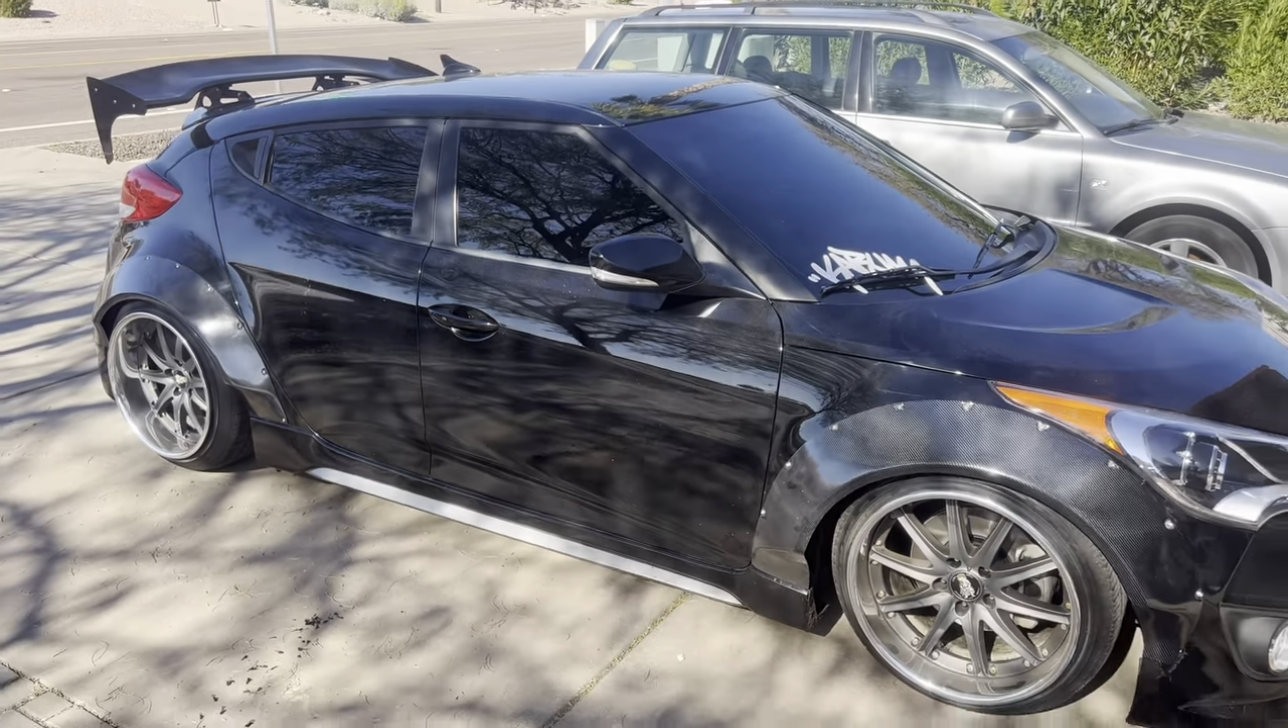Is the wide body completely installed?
Yes.